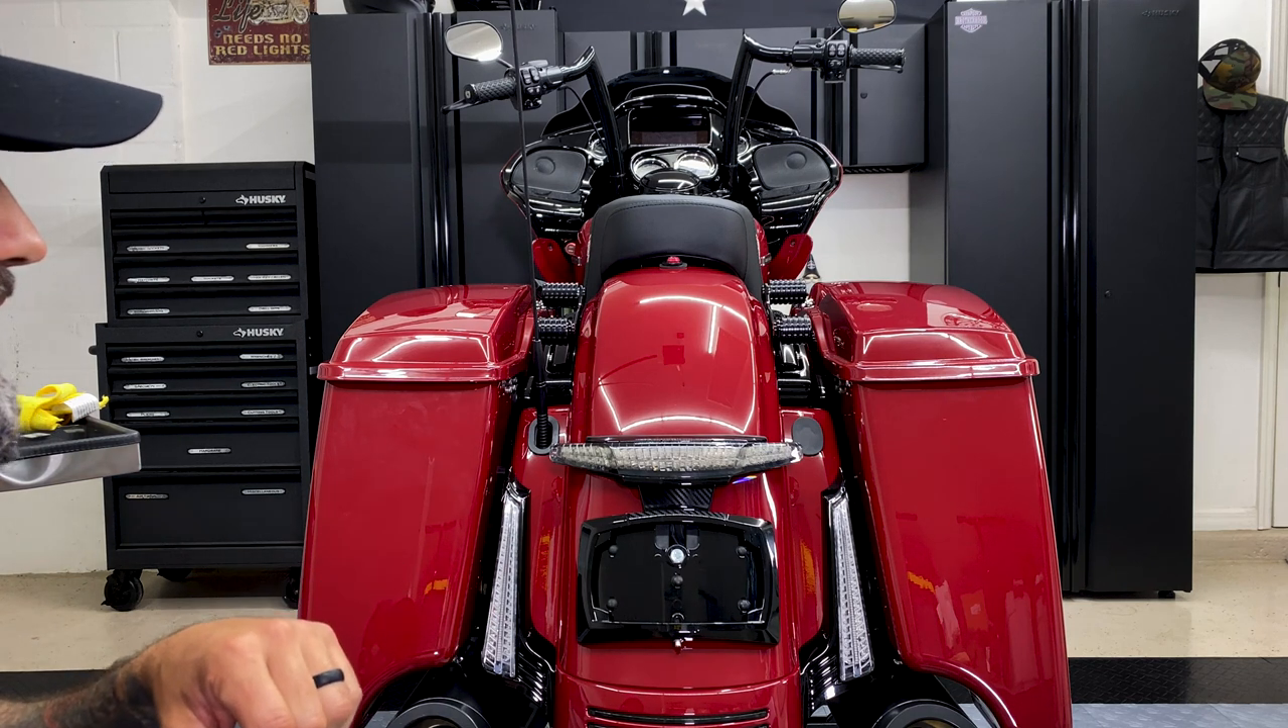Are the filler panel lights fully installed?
Yes.